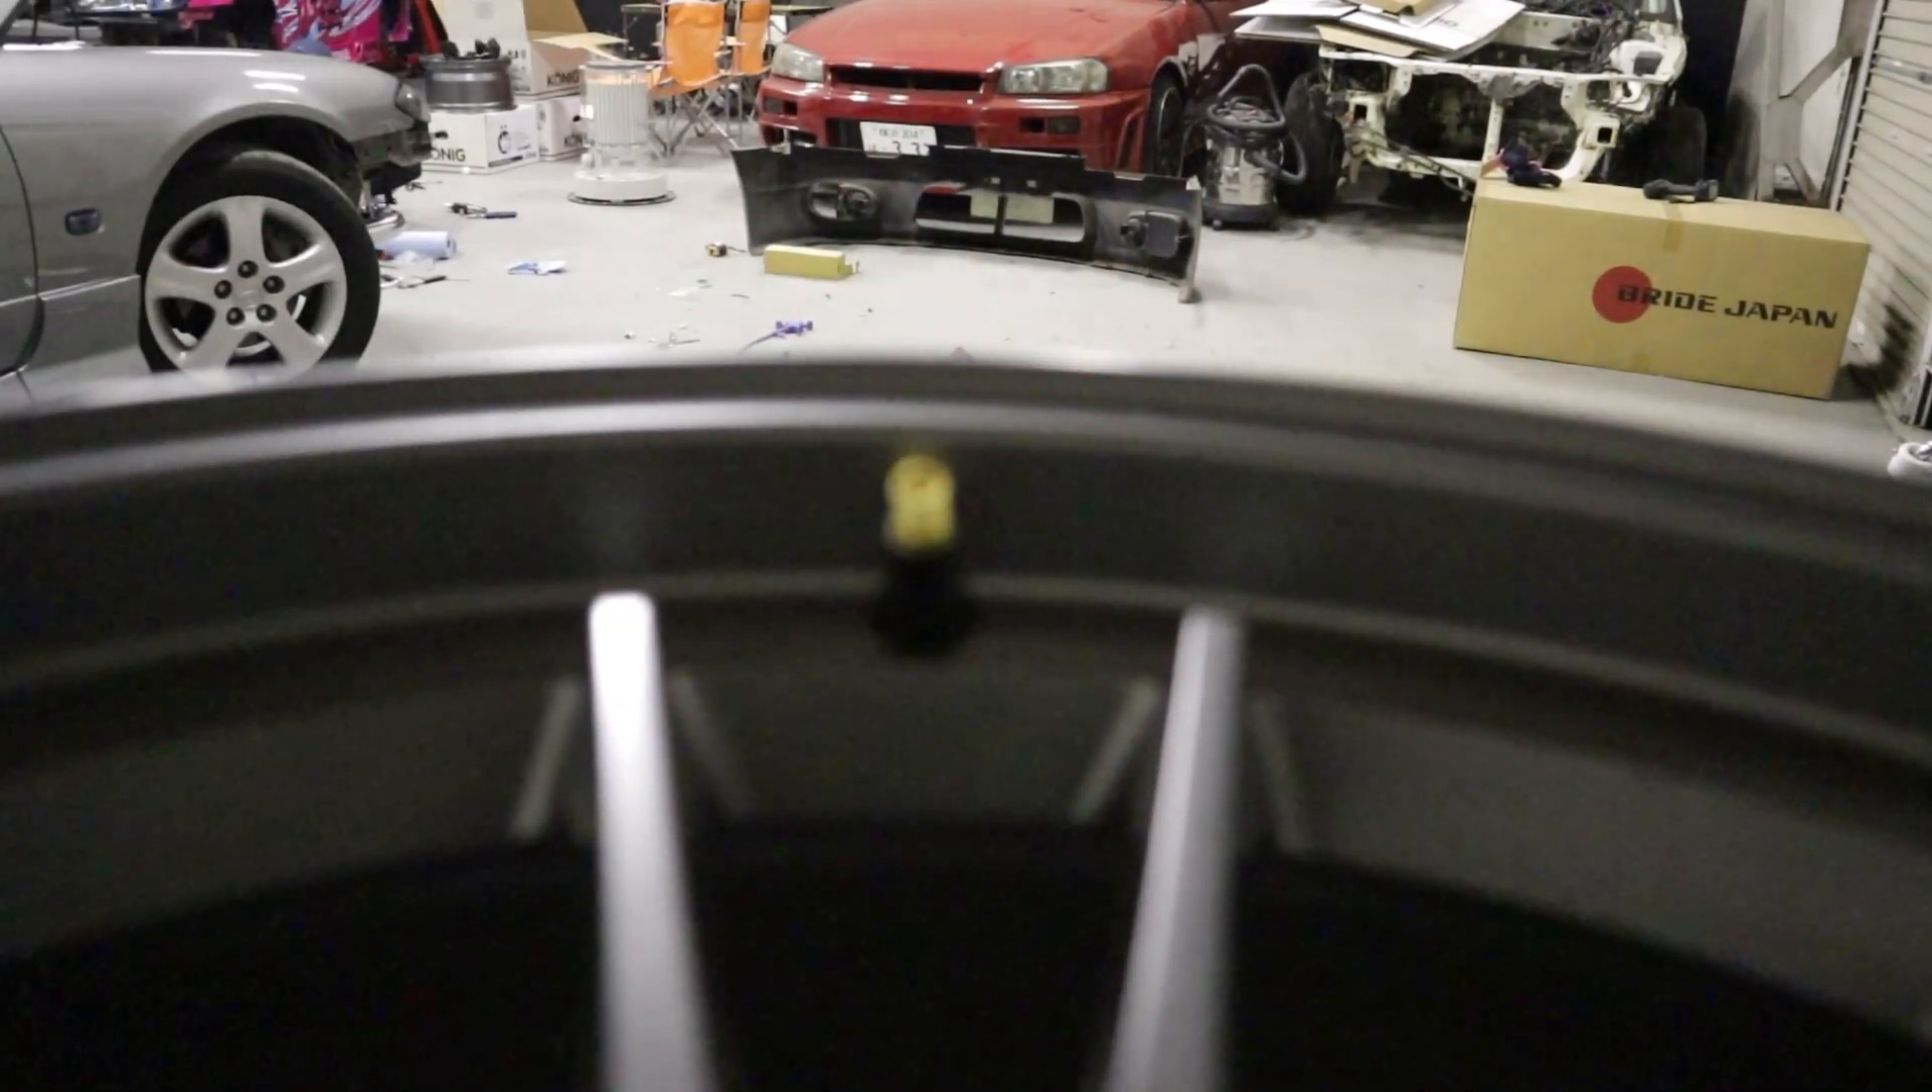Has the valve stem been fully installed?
Yes.